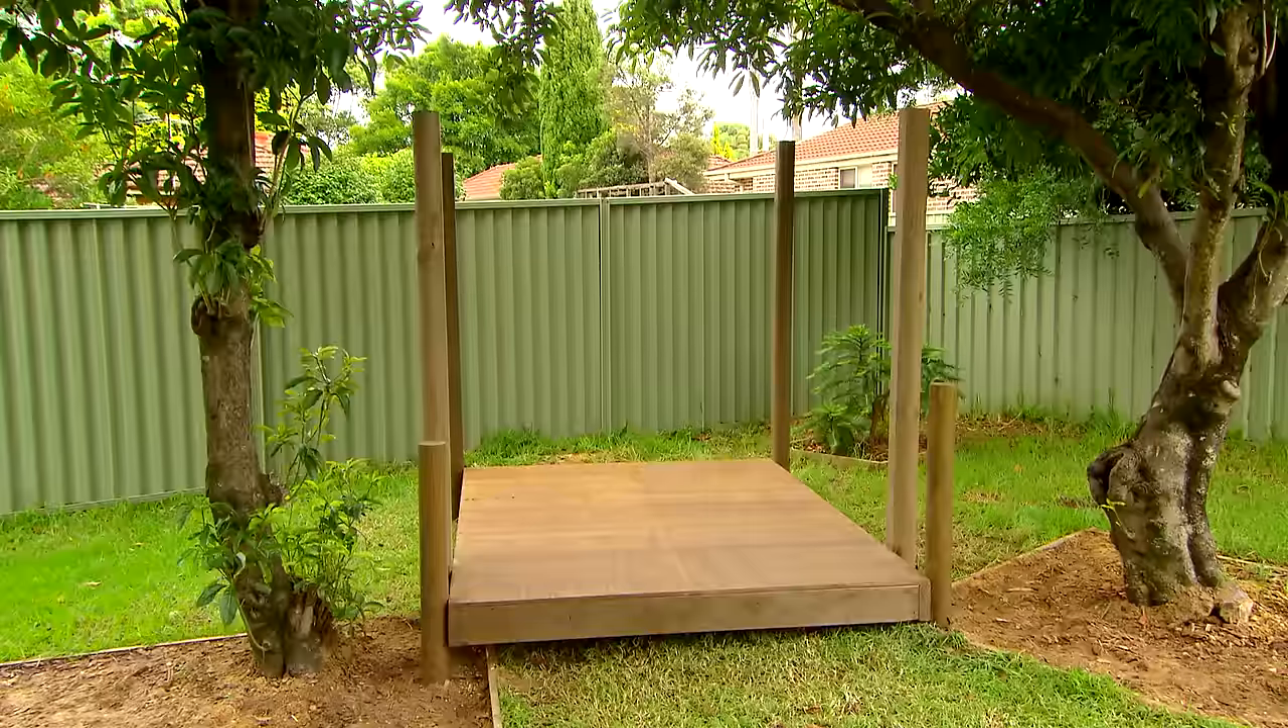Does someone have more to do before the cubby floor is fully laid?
No.